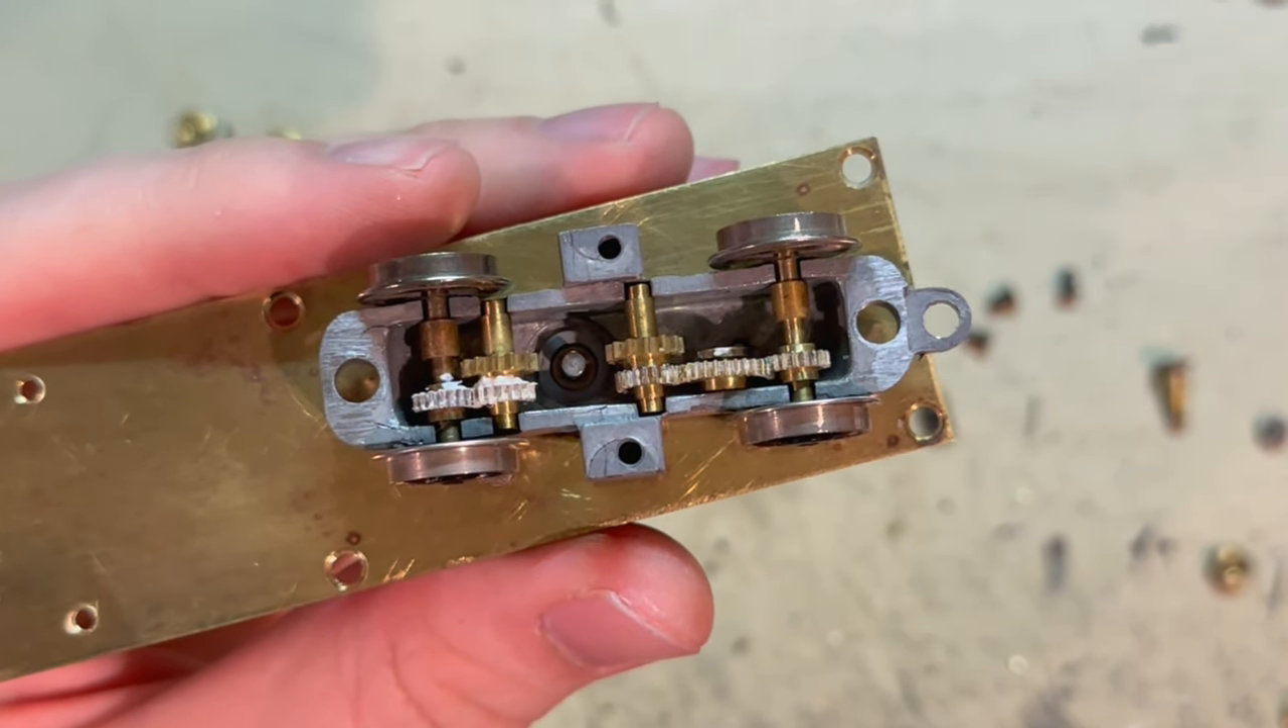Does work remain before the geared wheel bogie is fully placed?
No.